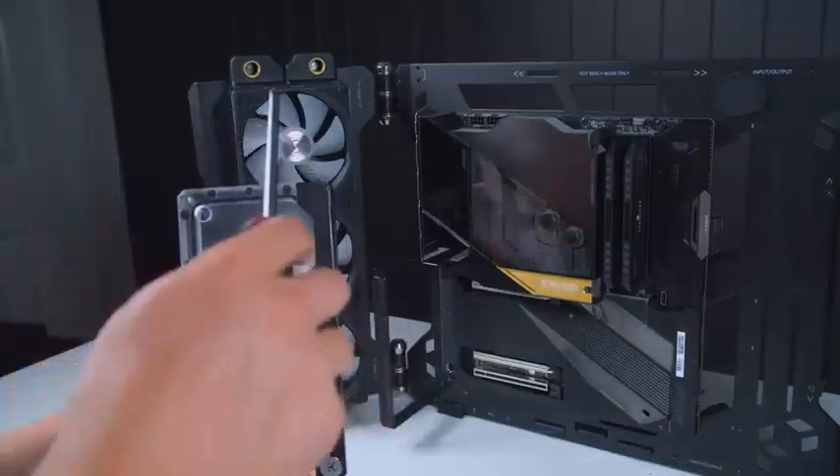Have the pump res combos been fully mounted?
No.